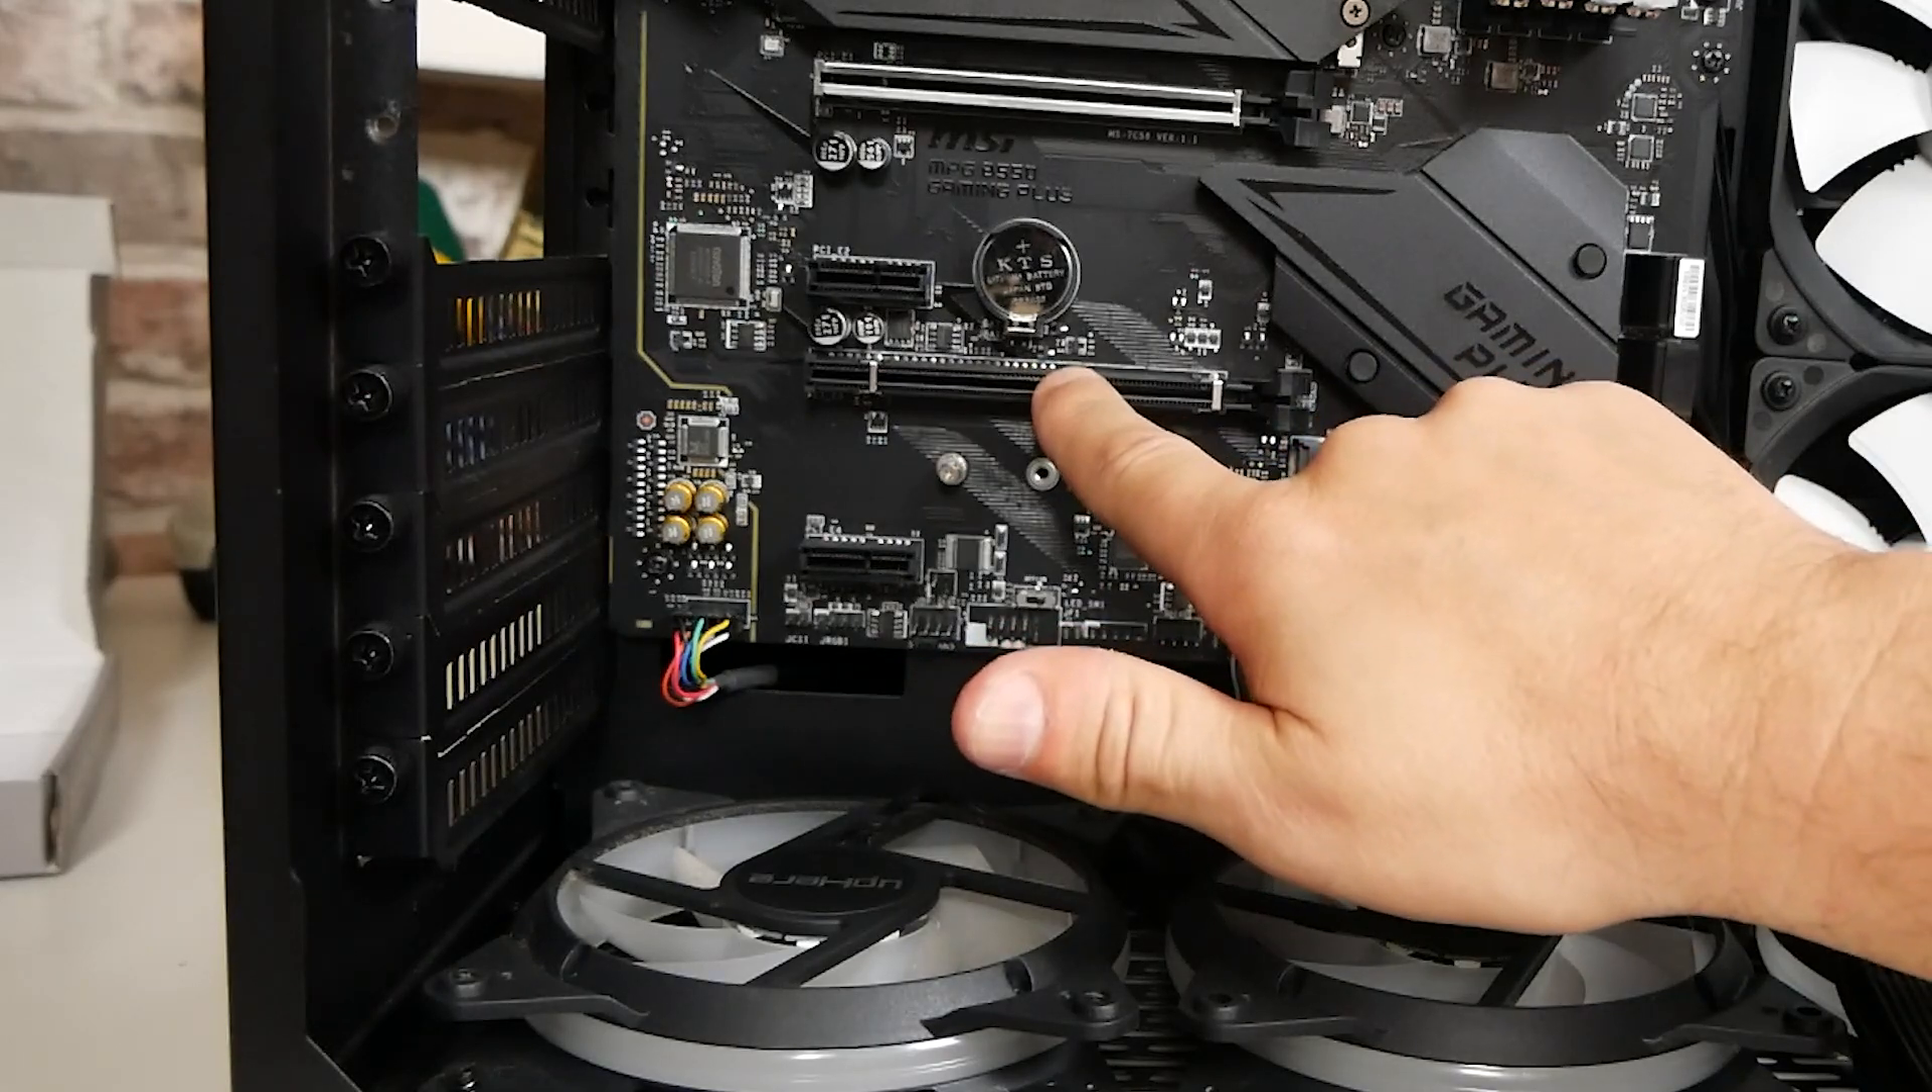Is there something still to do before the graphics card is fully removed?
No.